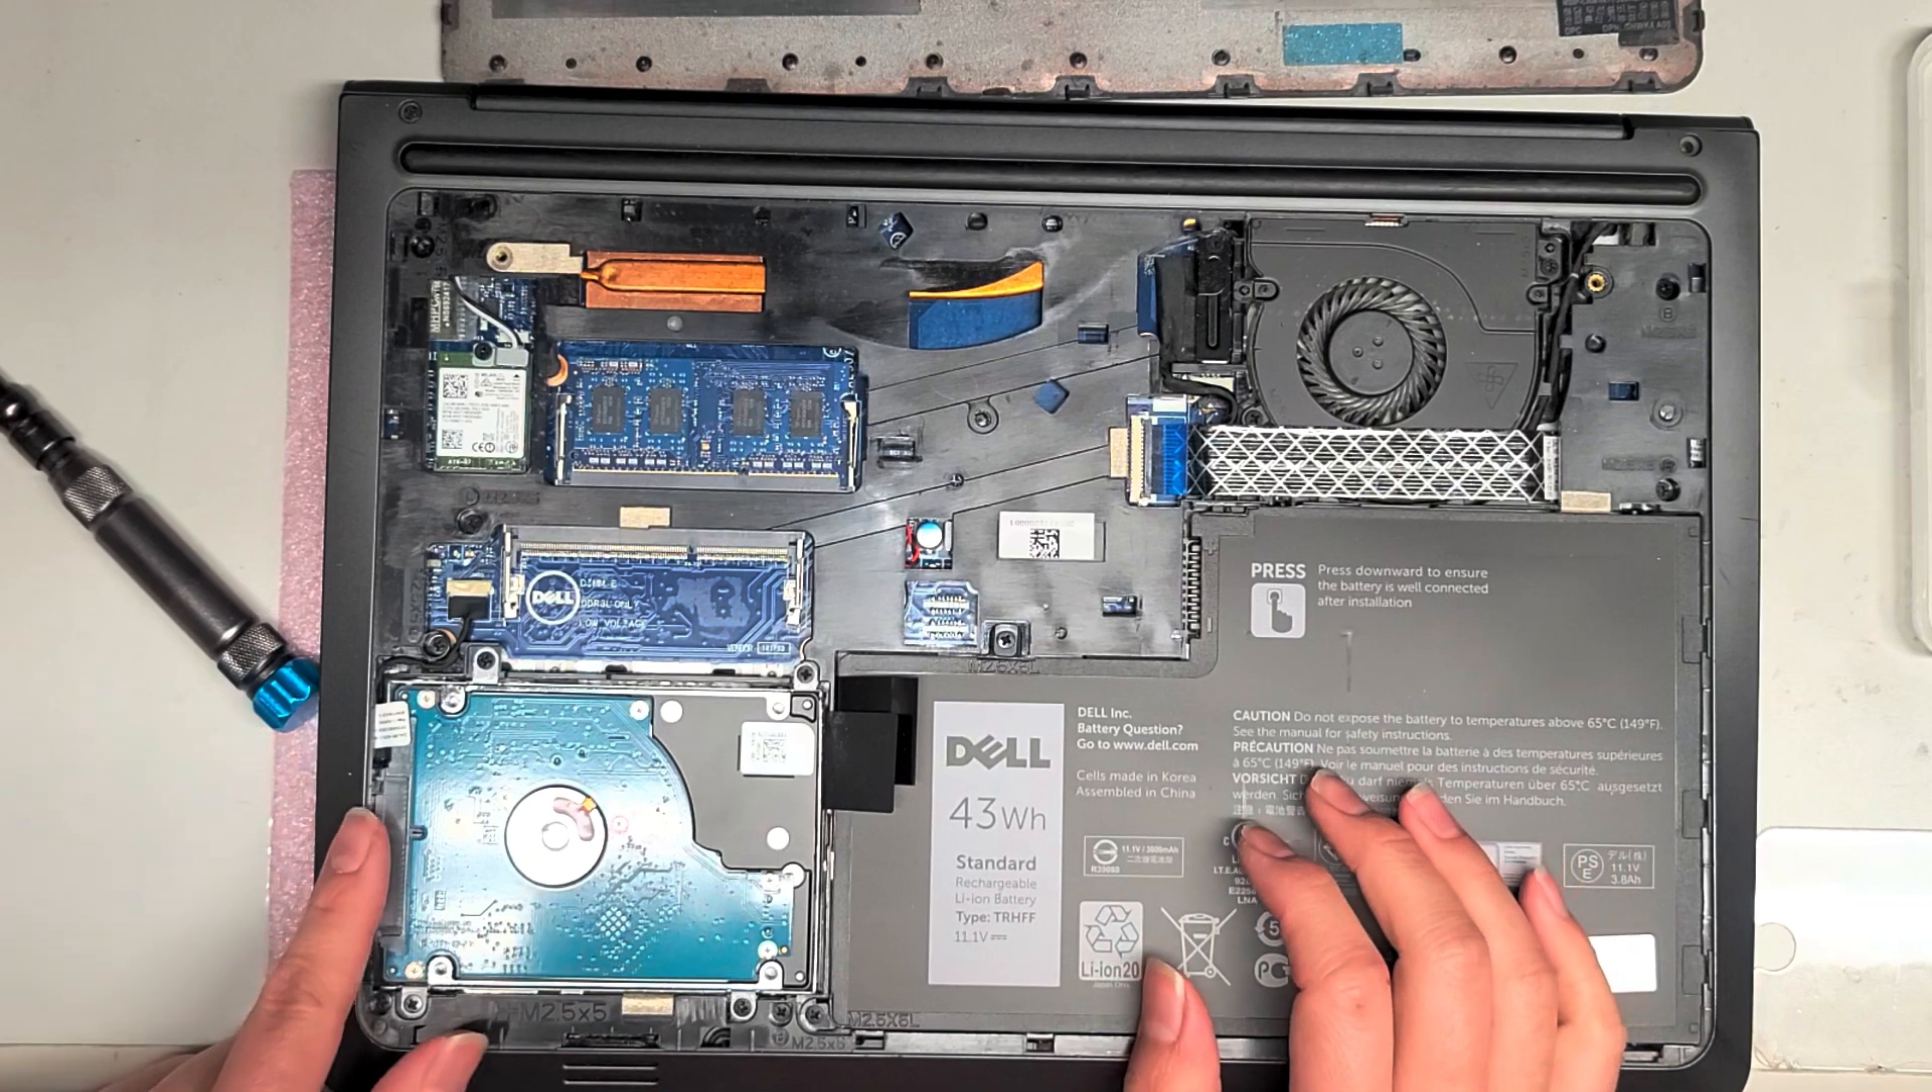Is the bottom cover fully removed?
Yes.